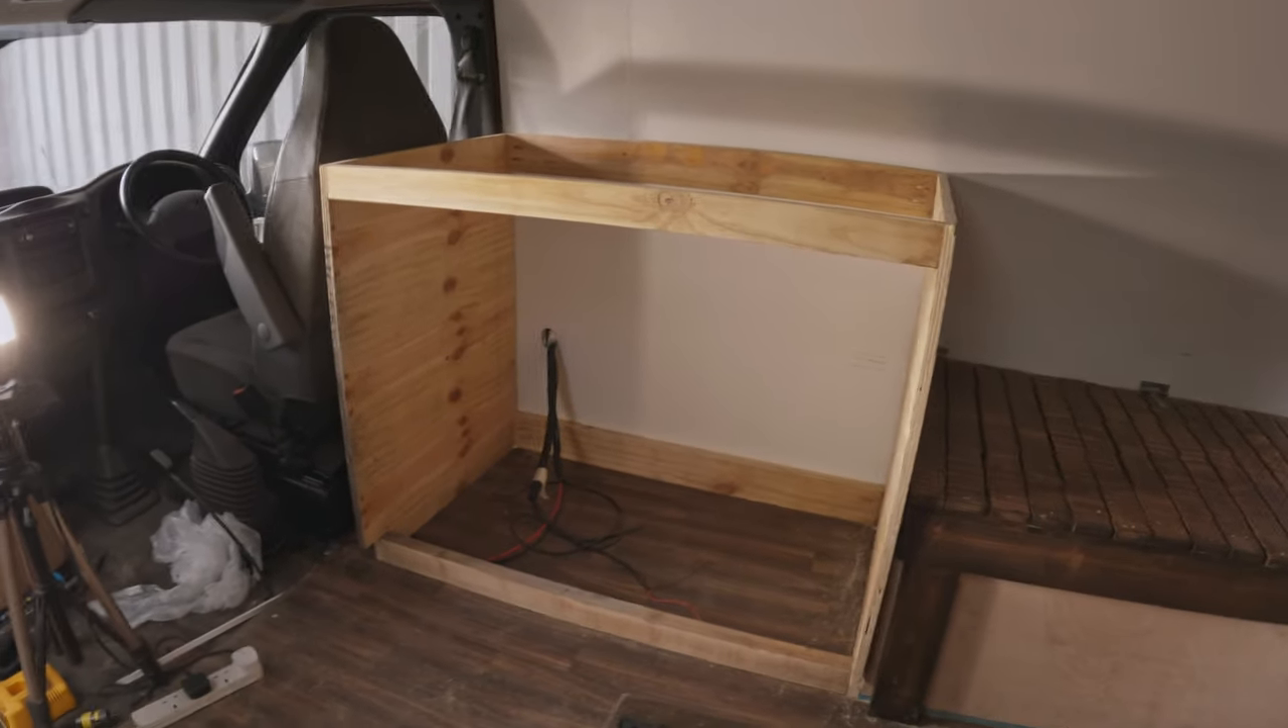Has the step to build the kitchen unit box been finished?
Yes.